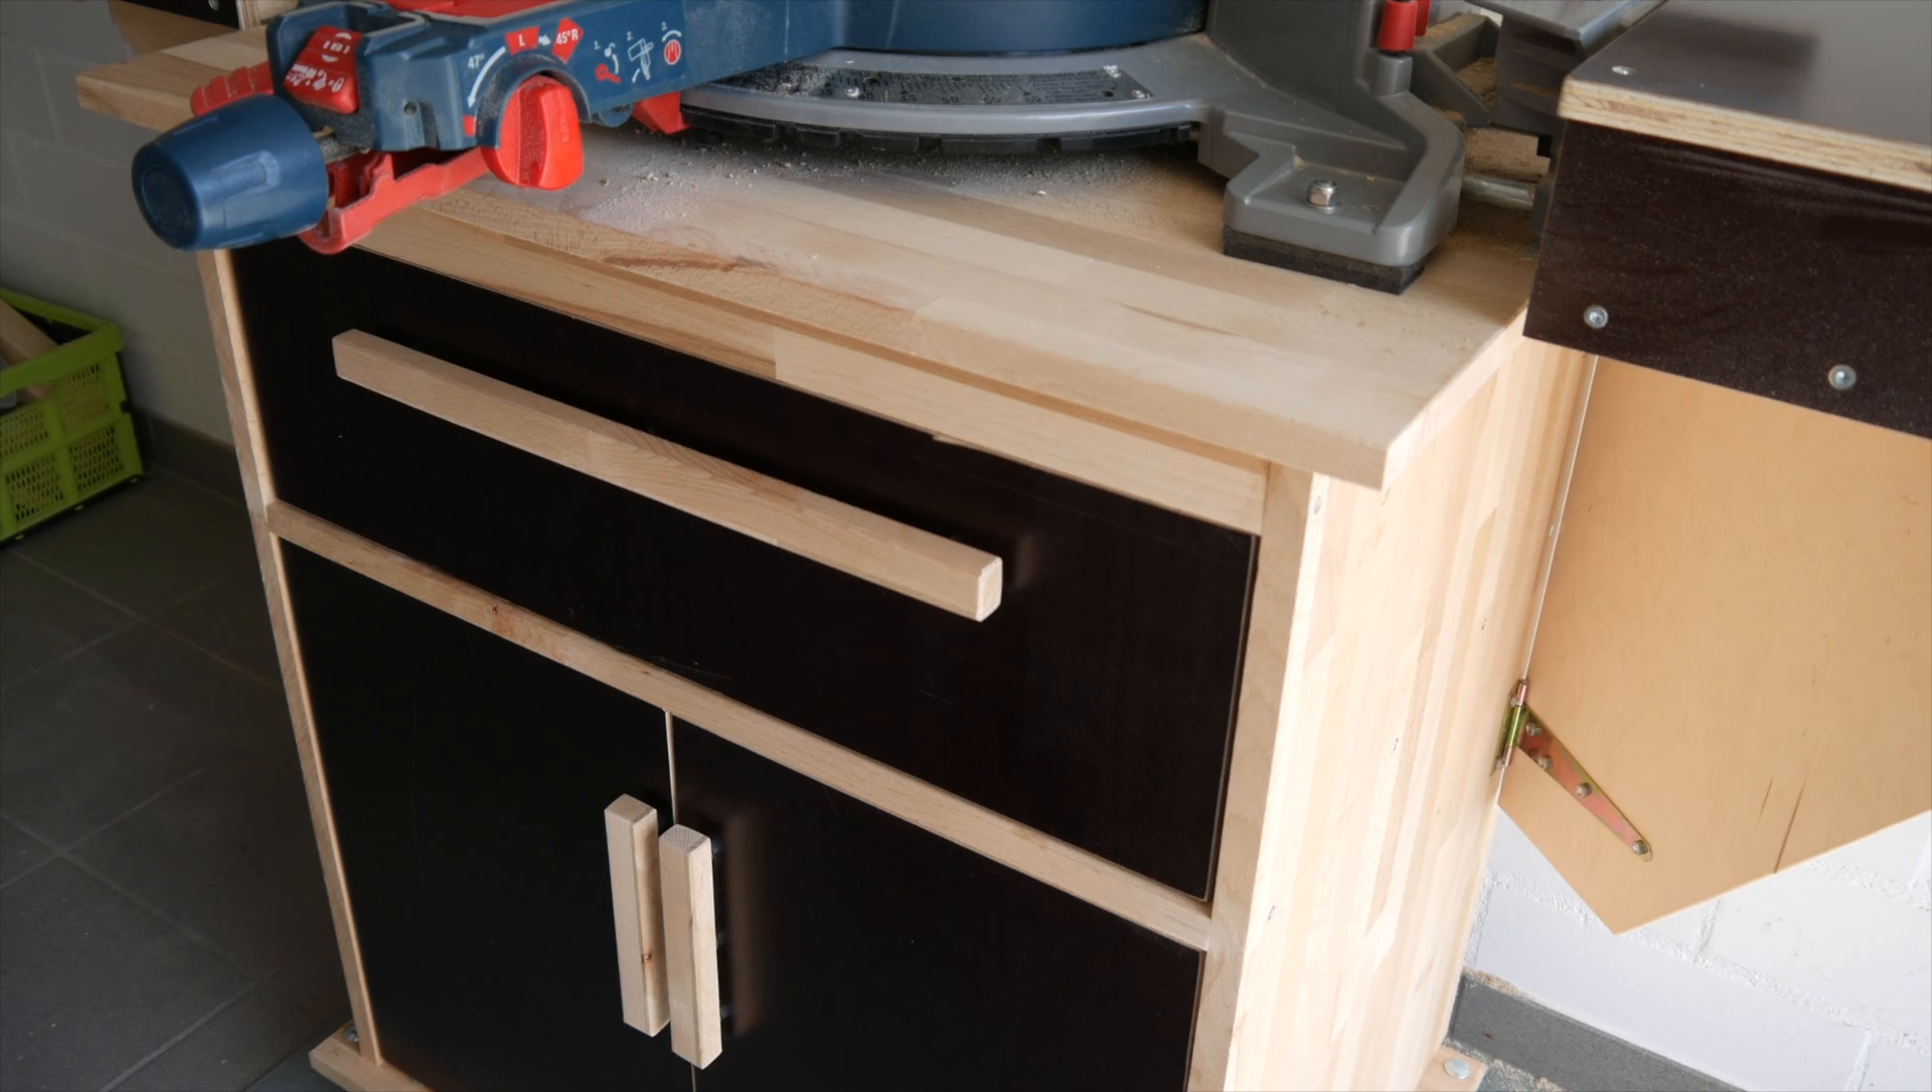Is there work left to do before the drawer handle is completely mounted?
No.